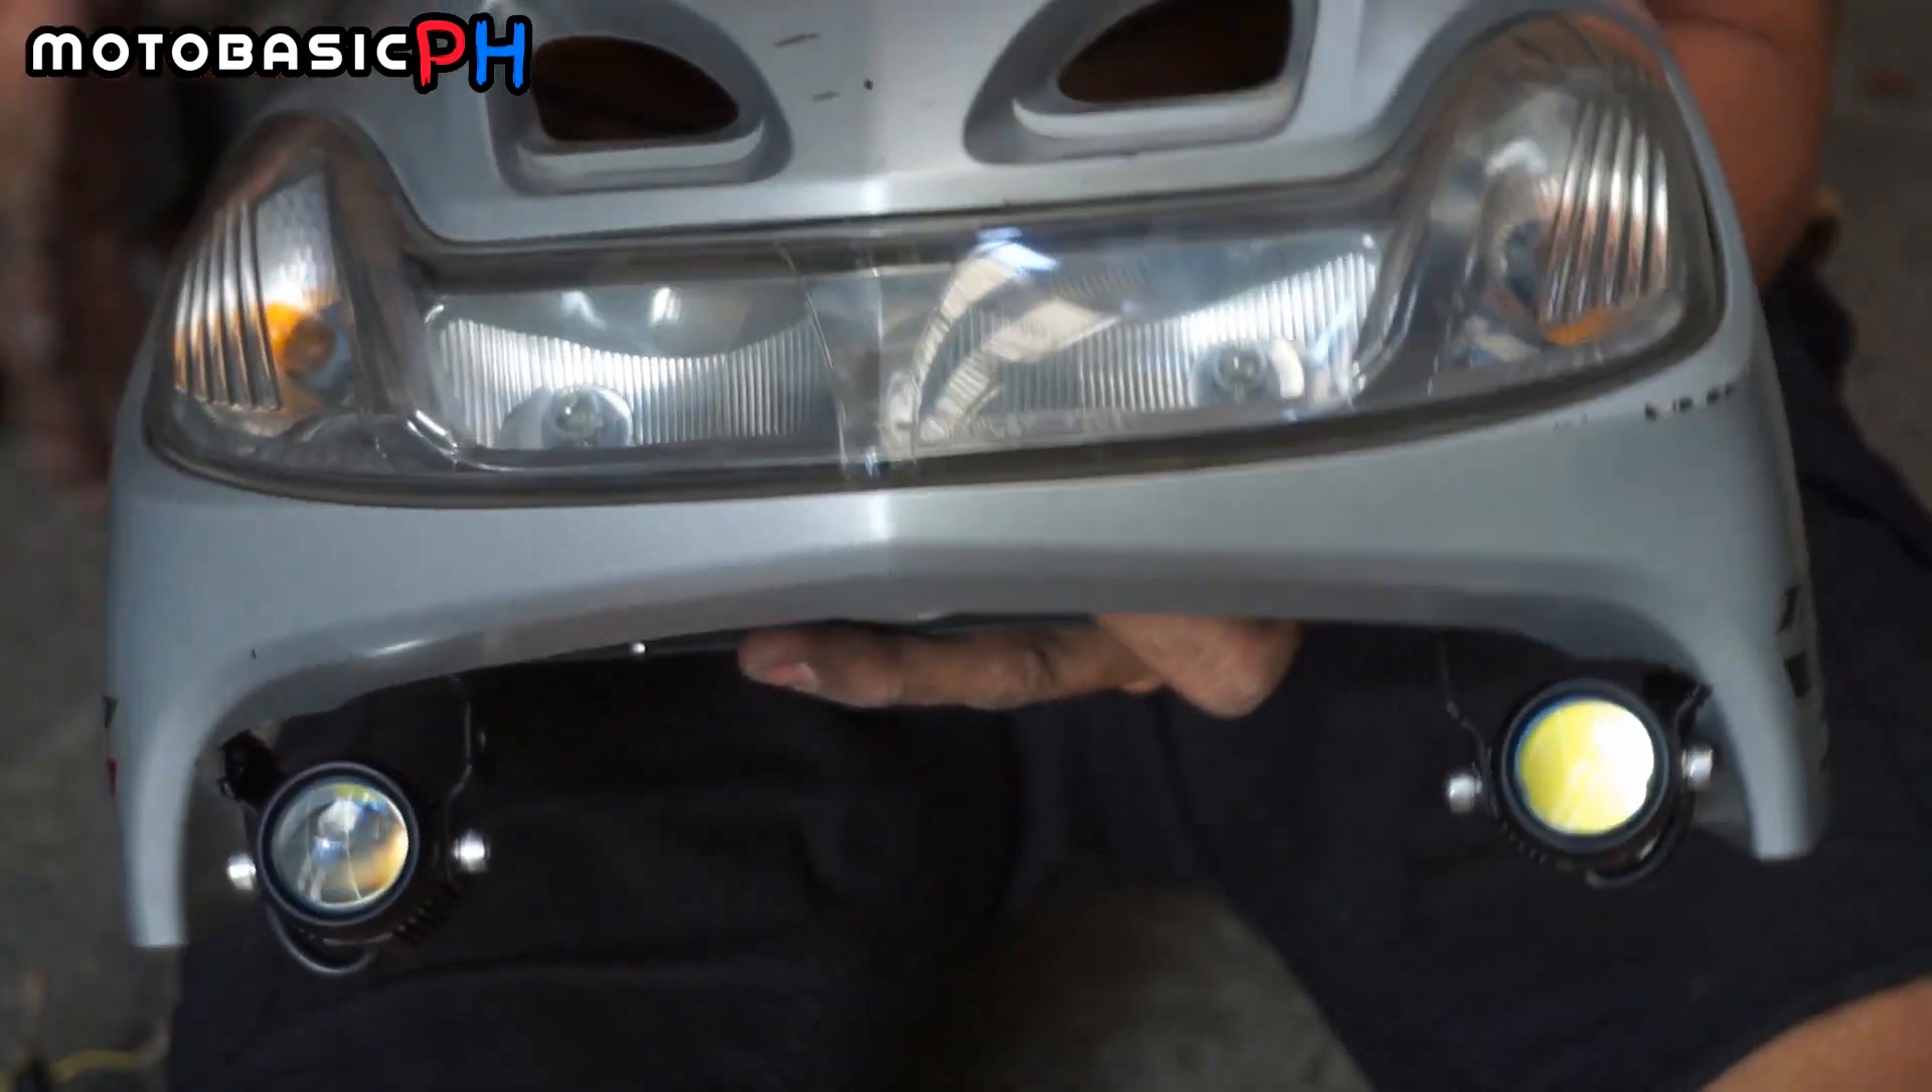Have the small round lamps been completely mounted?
Yes.